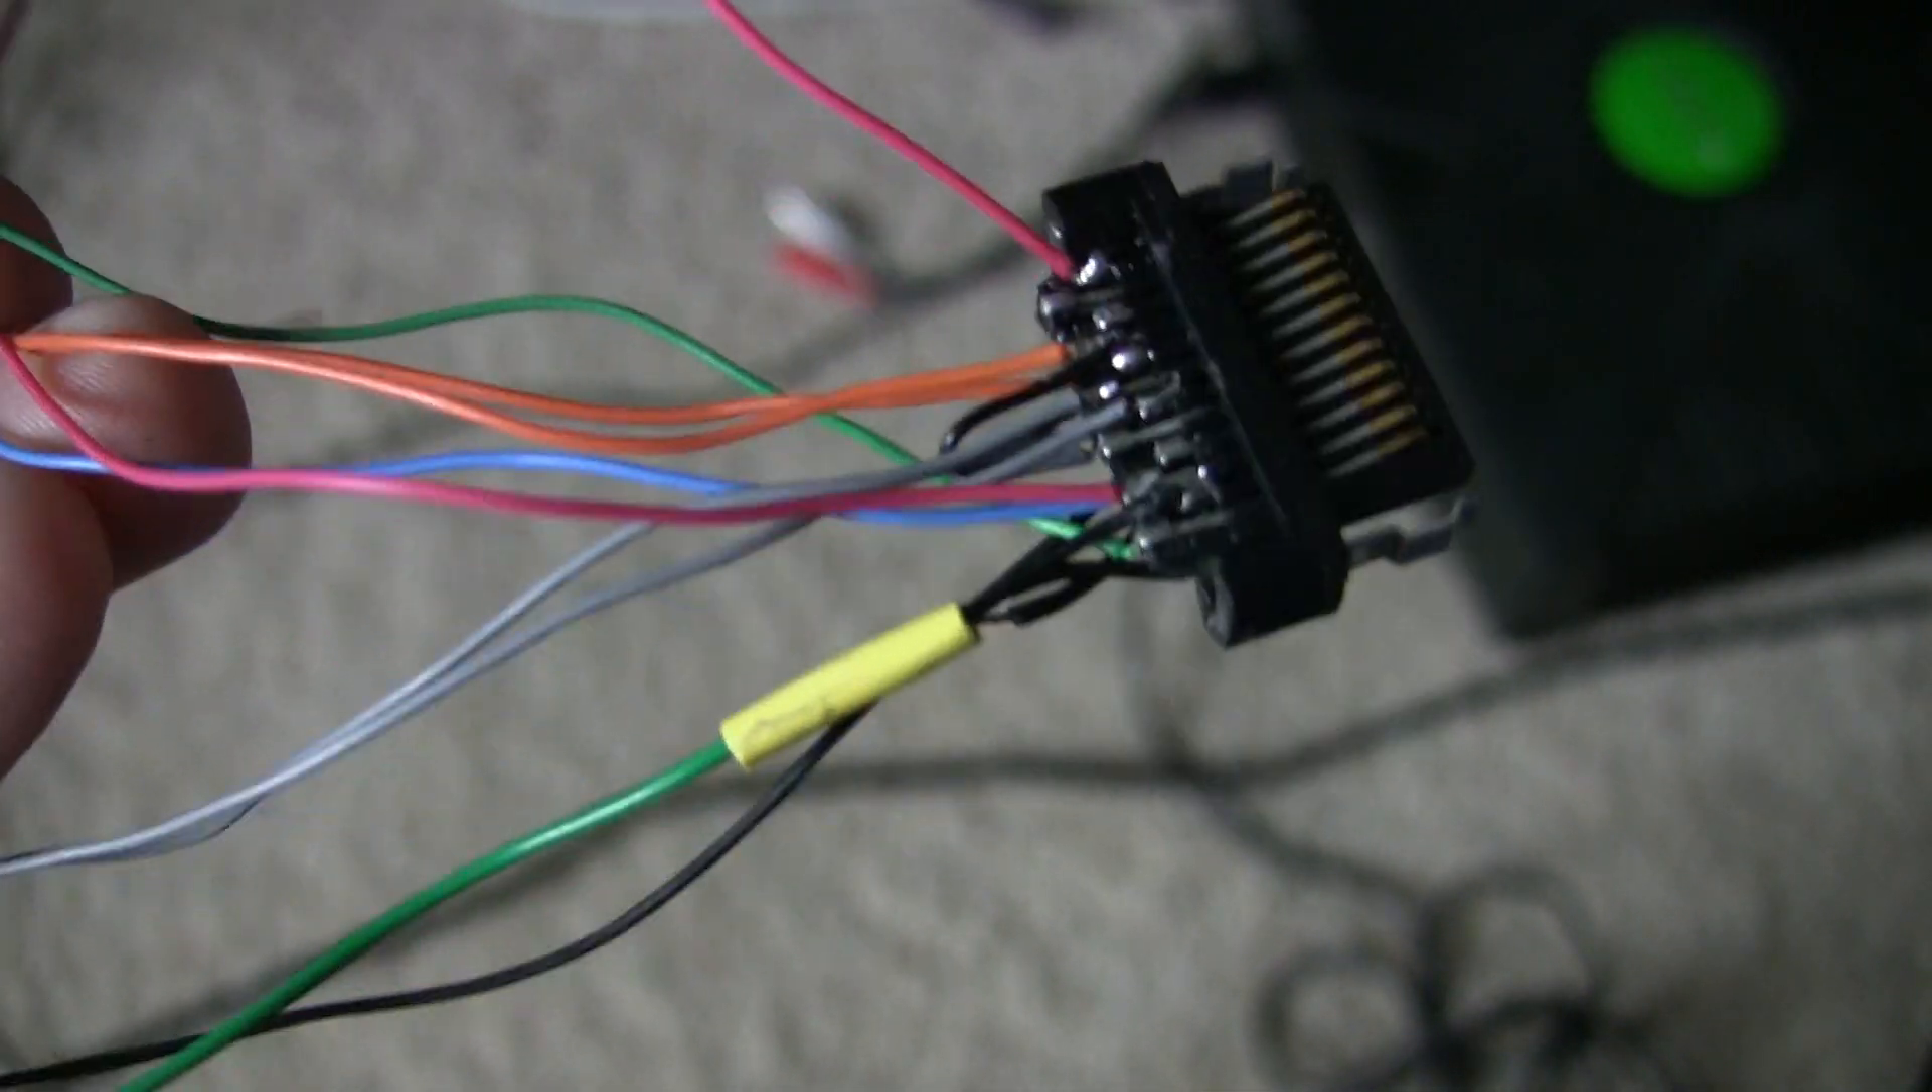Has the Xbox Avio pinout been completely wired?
Yes.